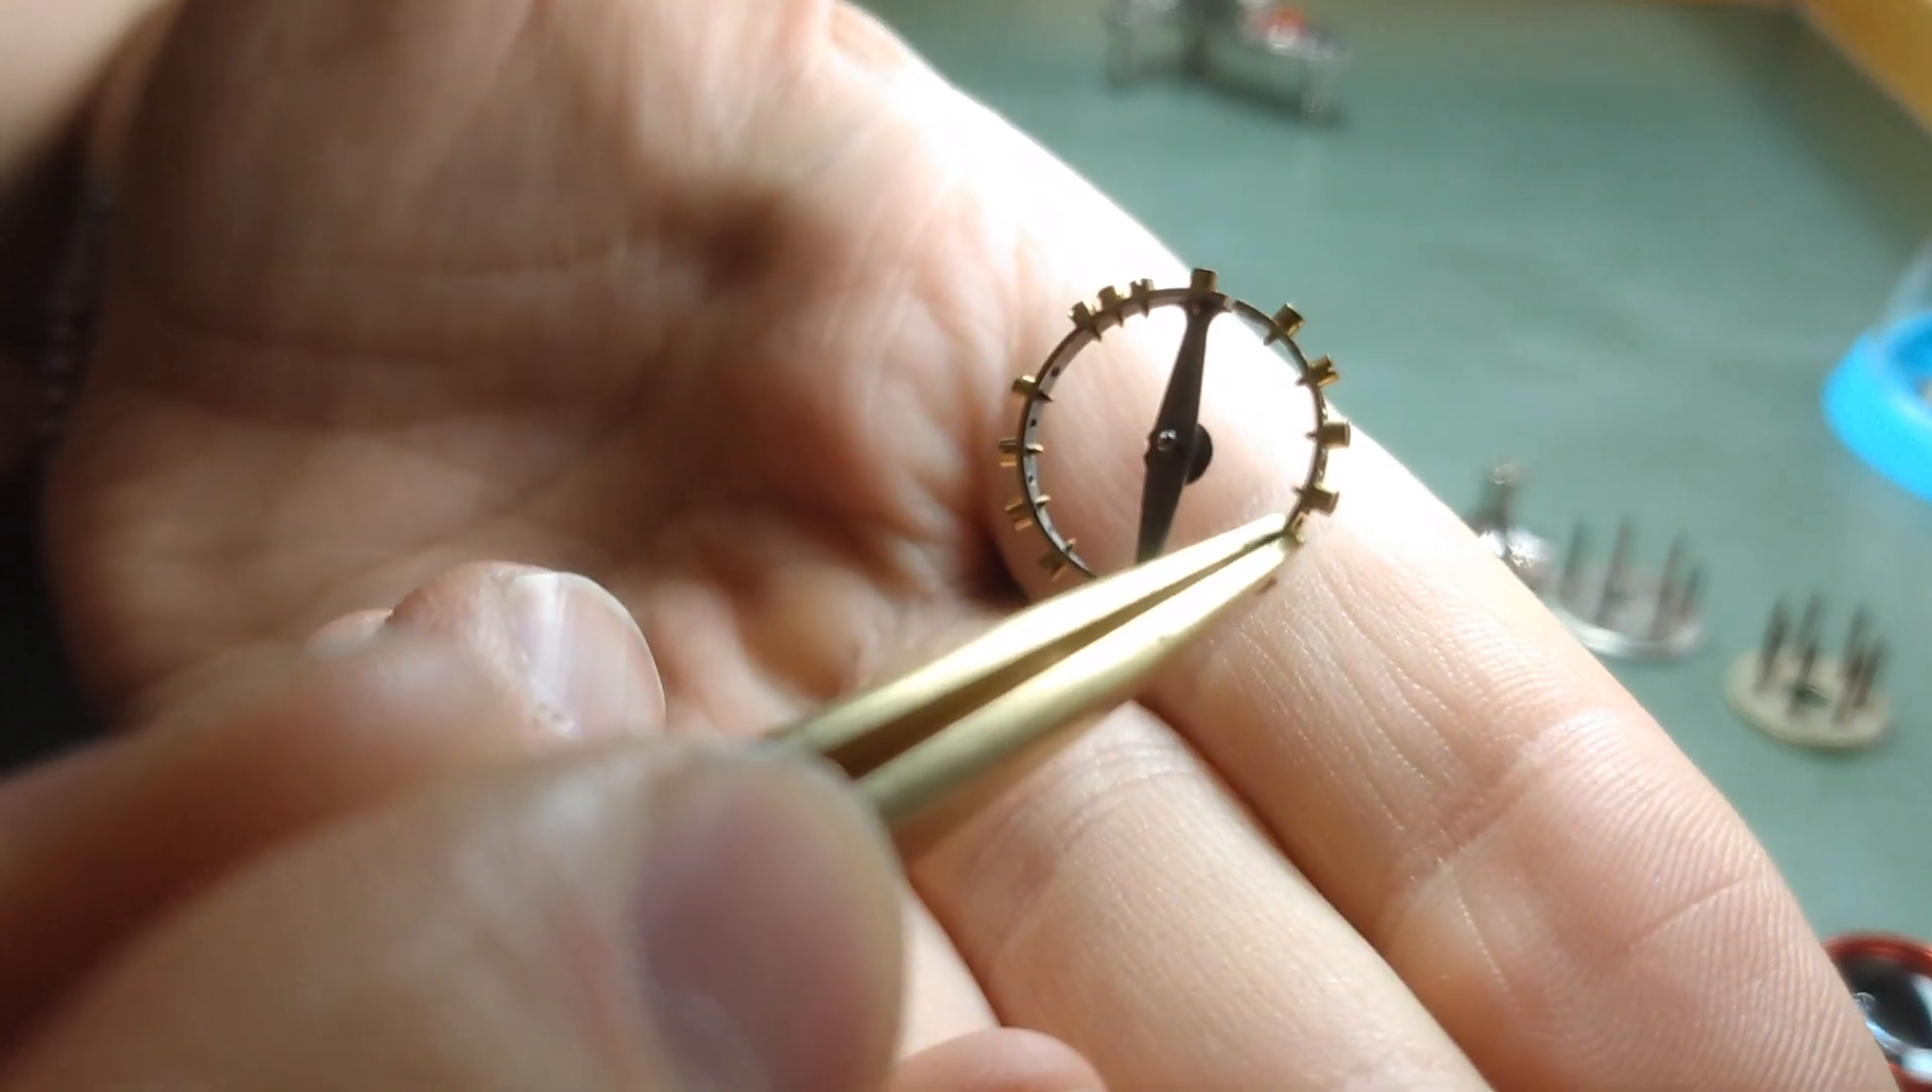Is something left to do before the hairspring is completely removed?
No.